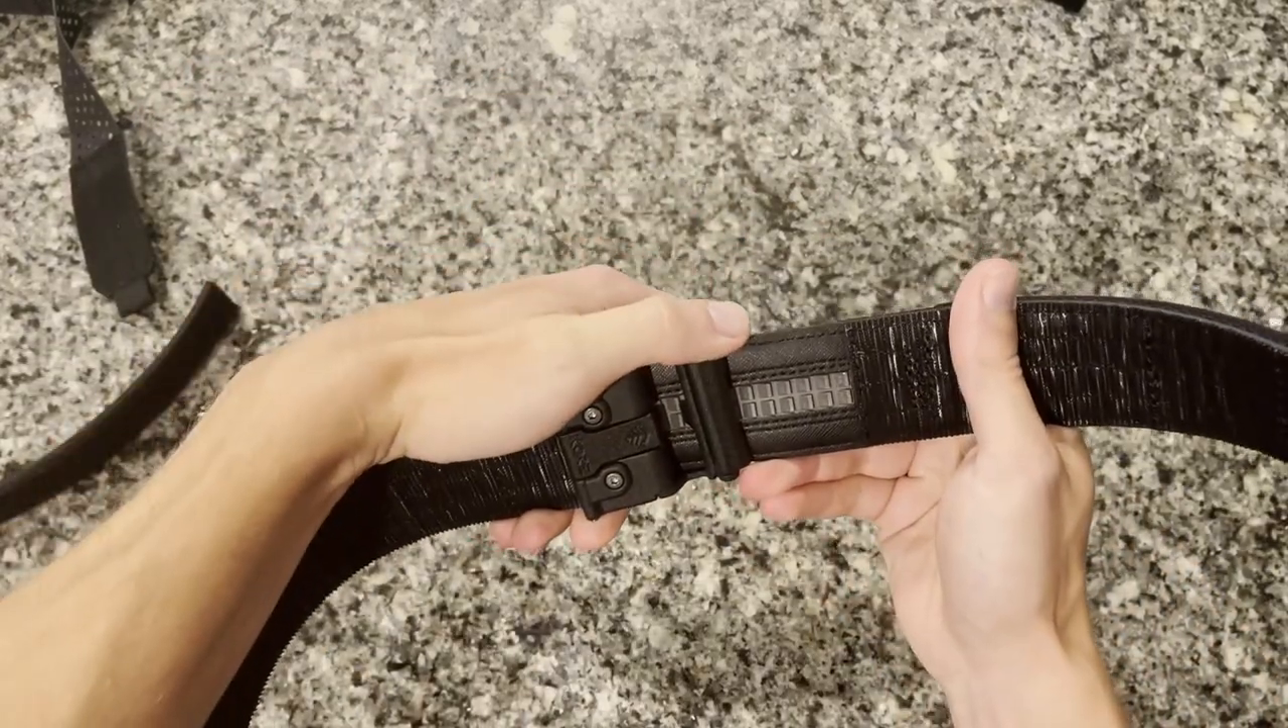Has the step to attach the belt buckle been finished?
Yes.